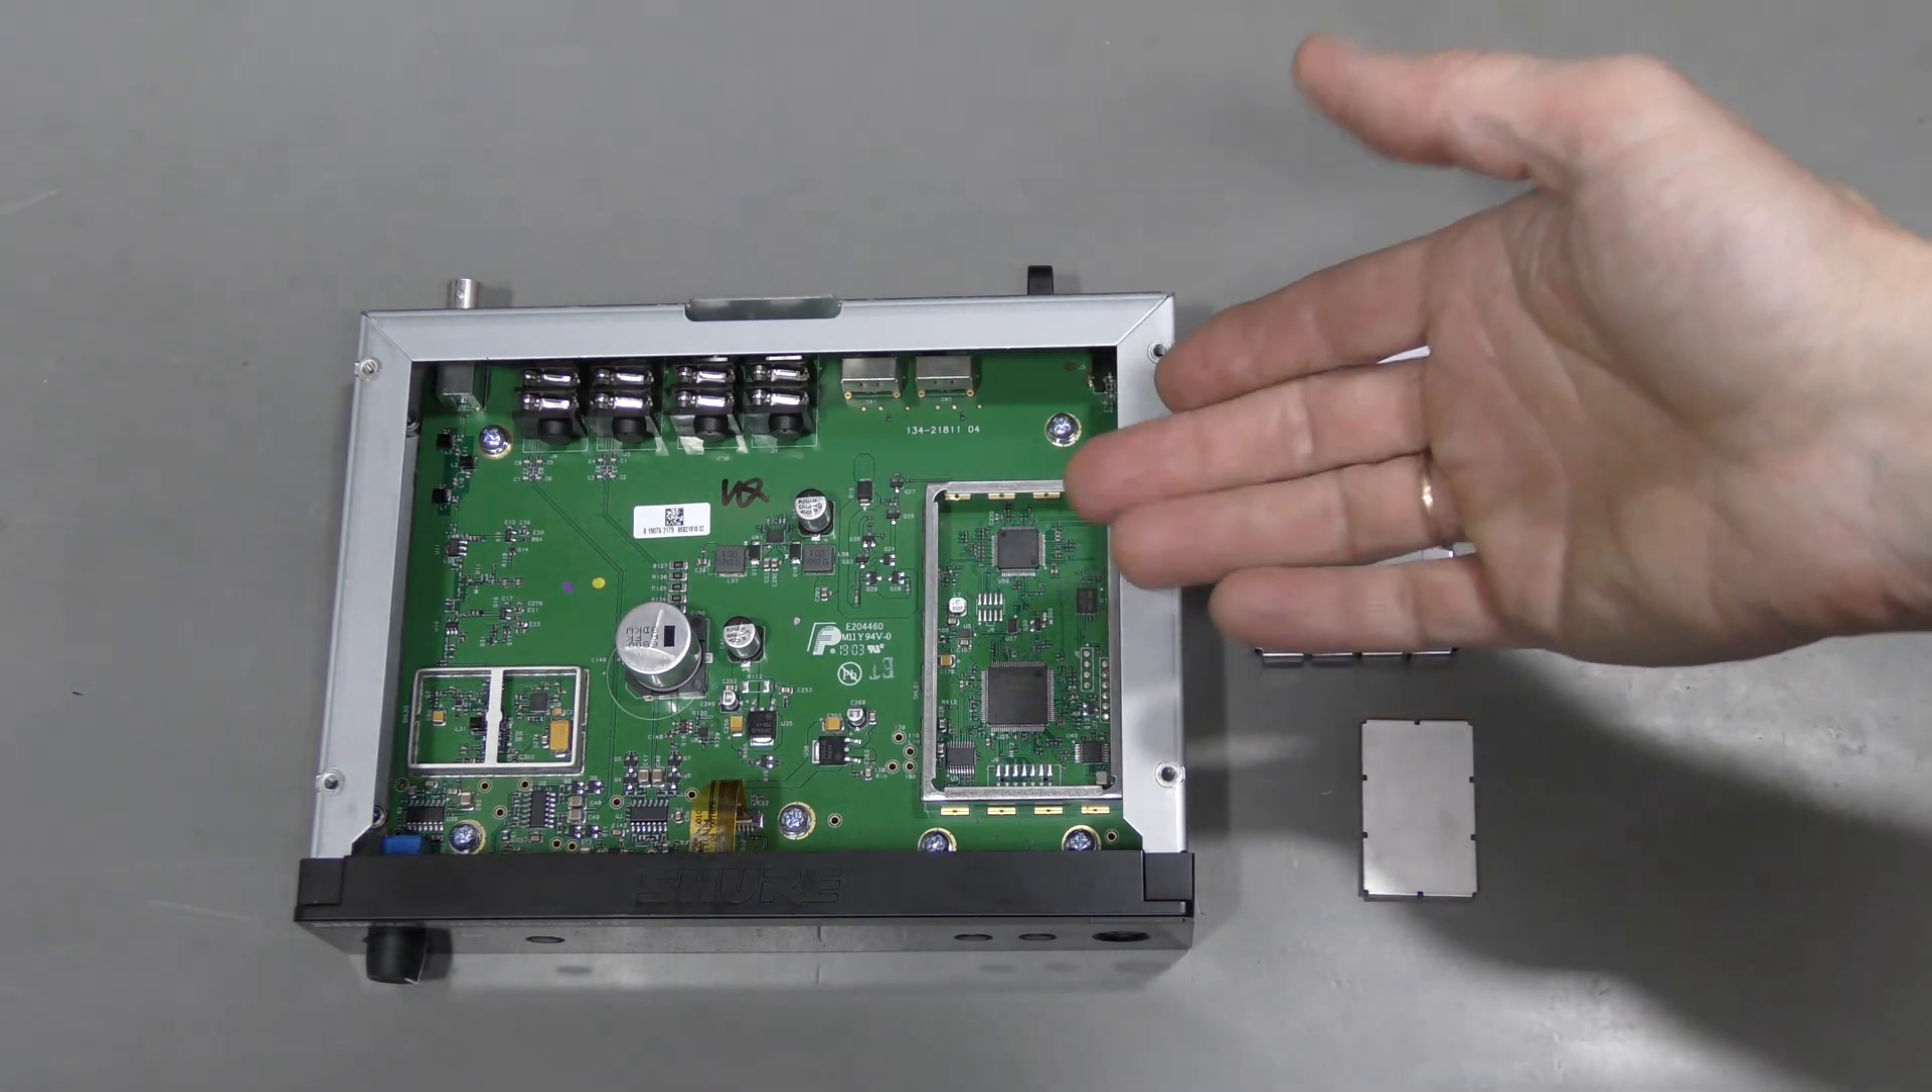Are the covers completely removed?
Yes.